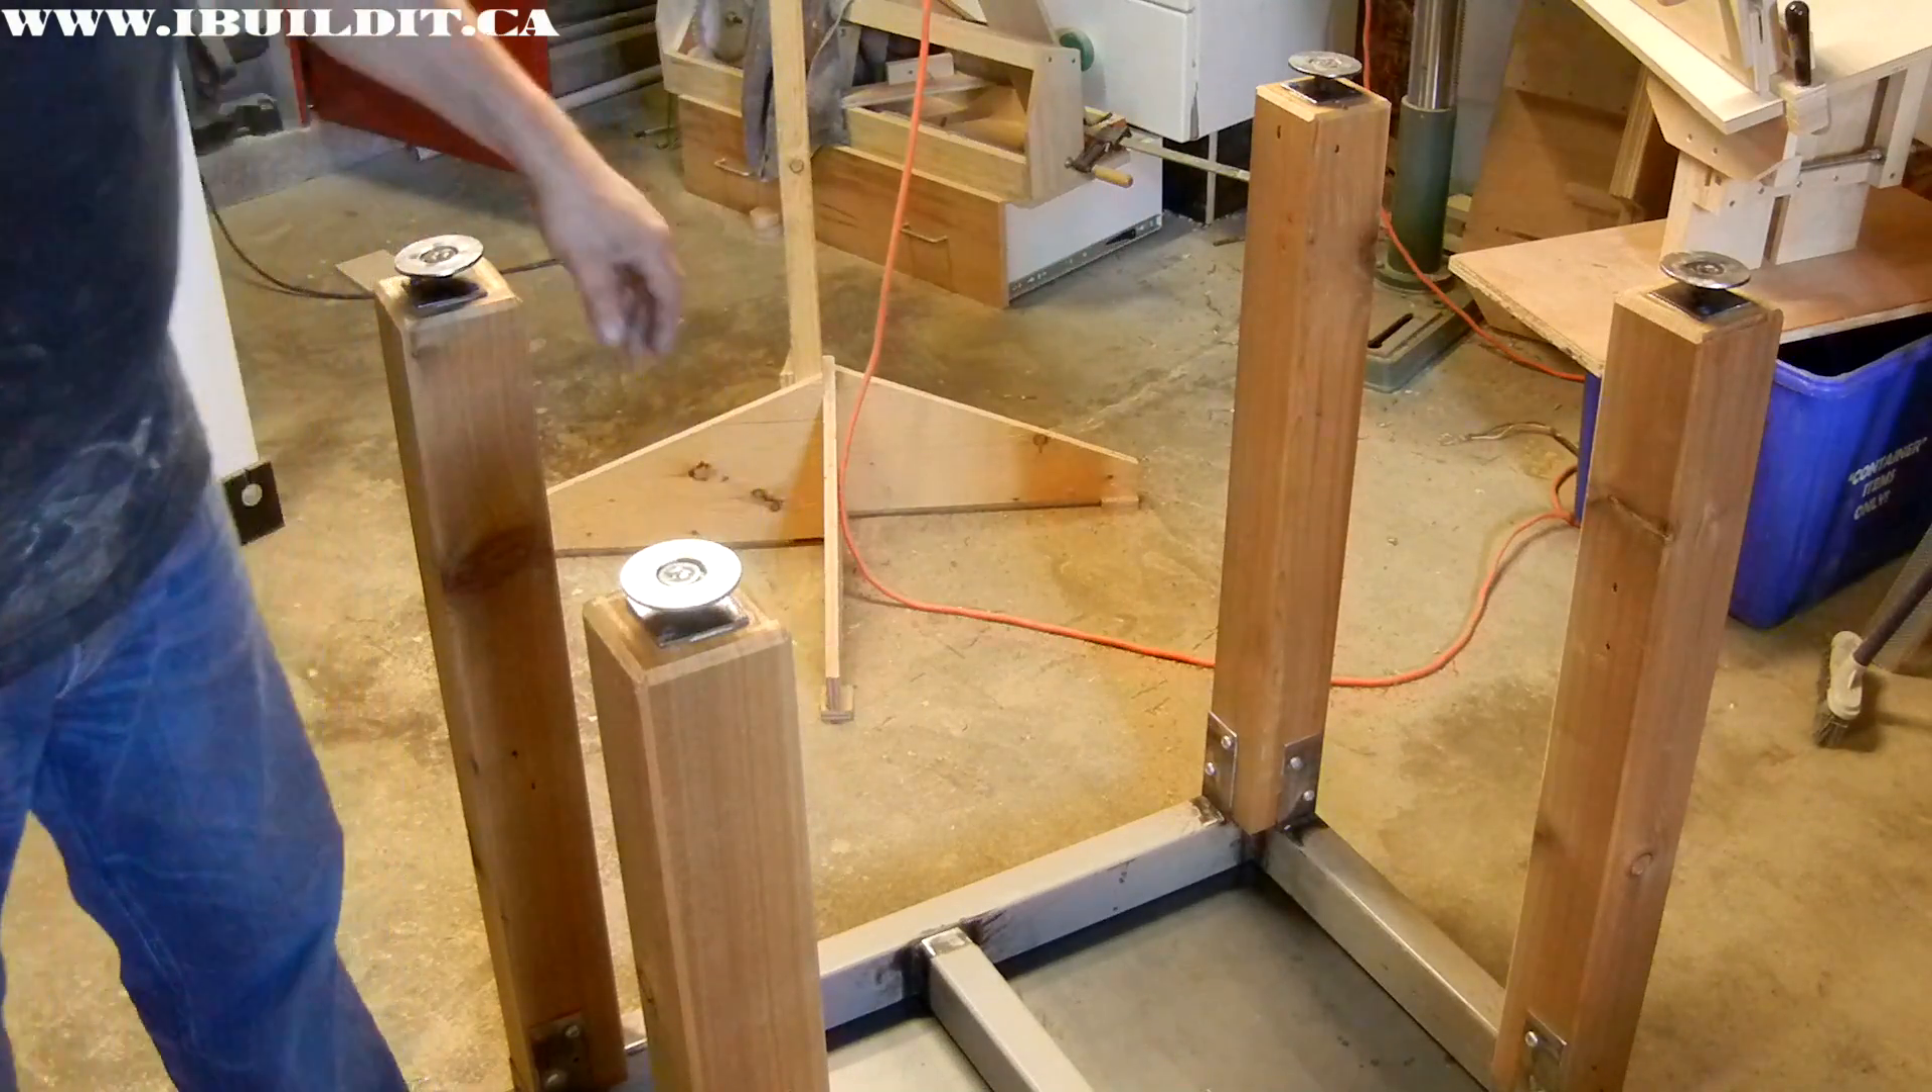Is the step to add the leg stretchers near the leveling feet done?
No.